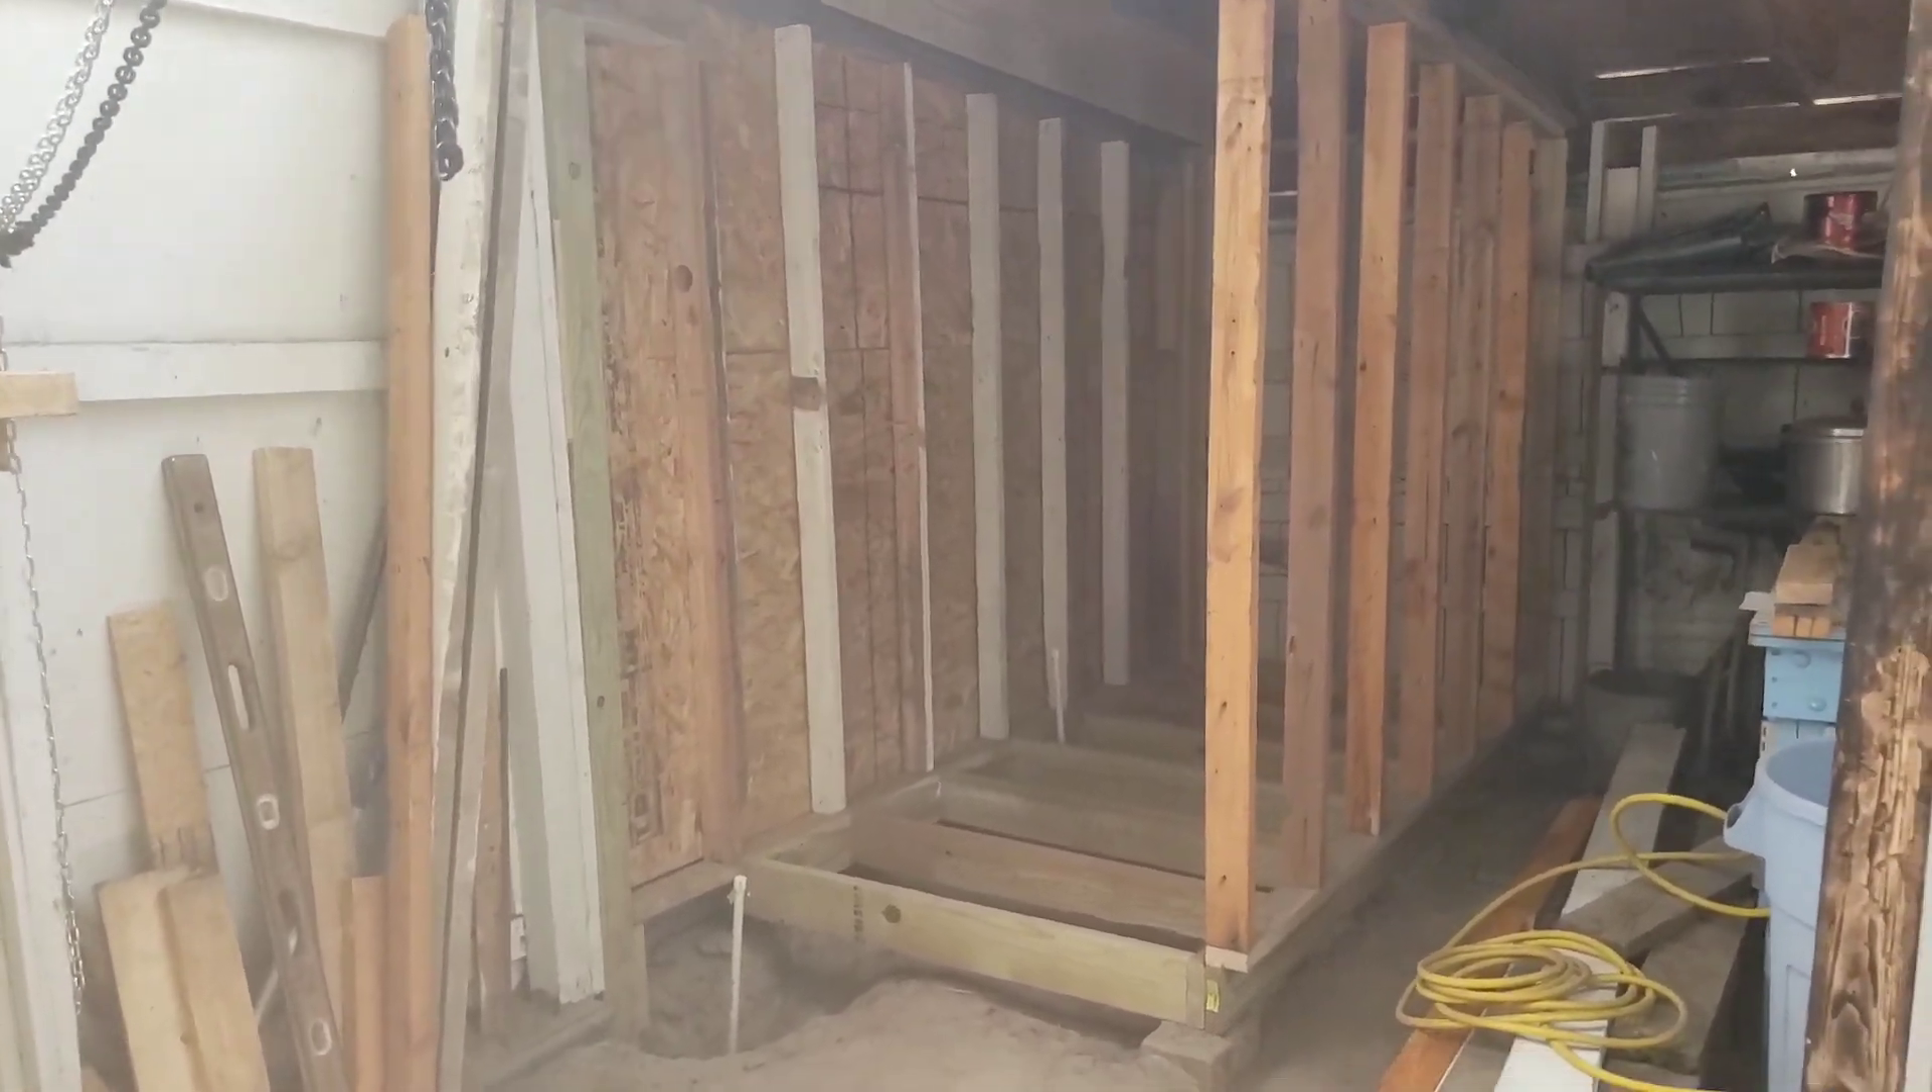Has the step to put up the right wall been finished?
Yes.